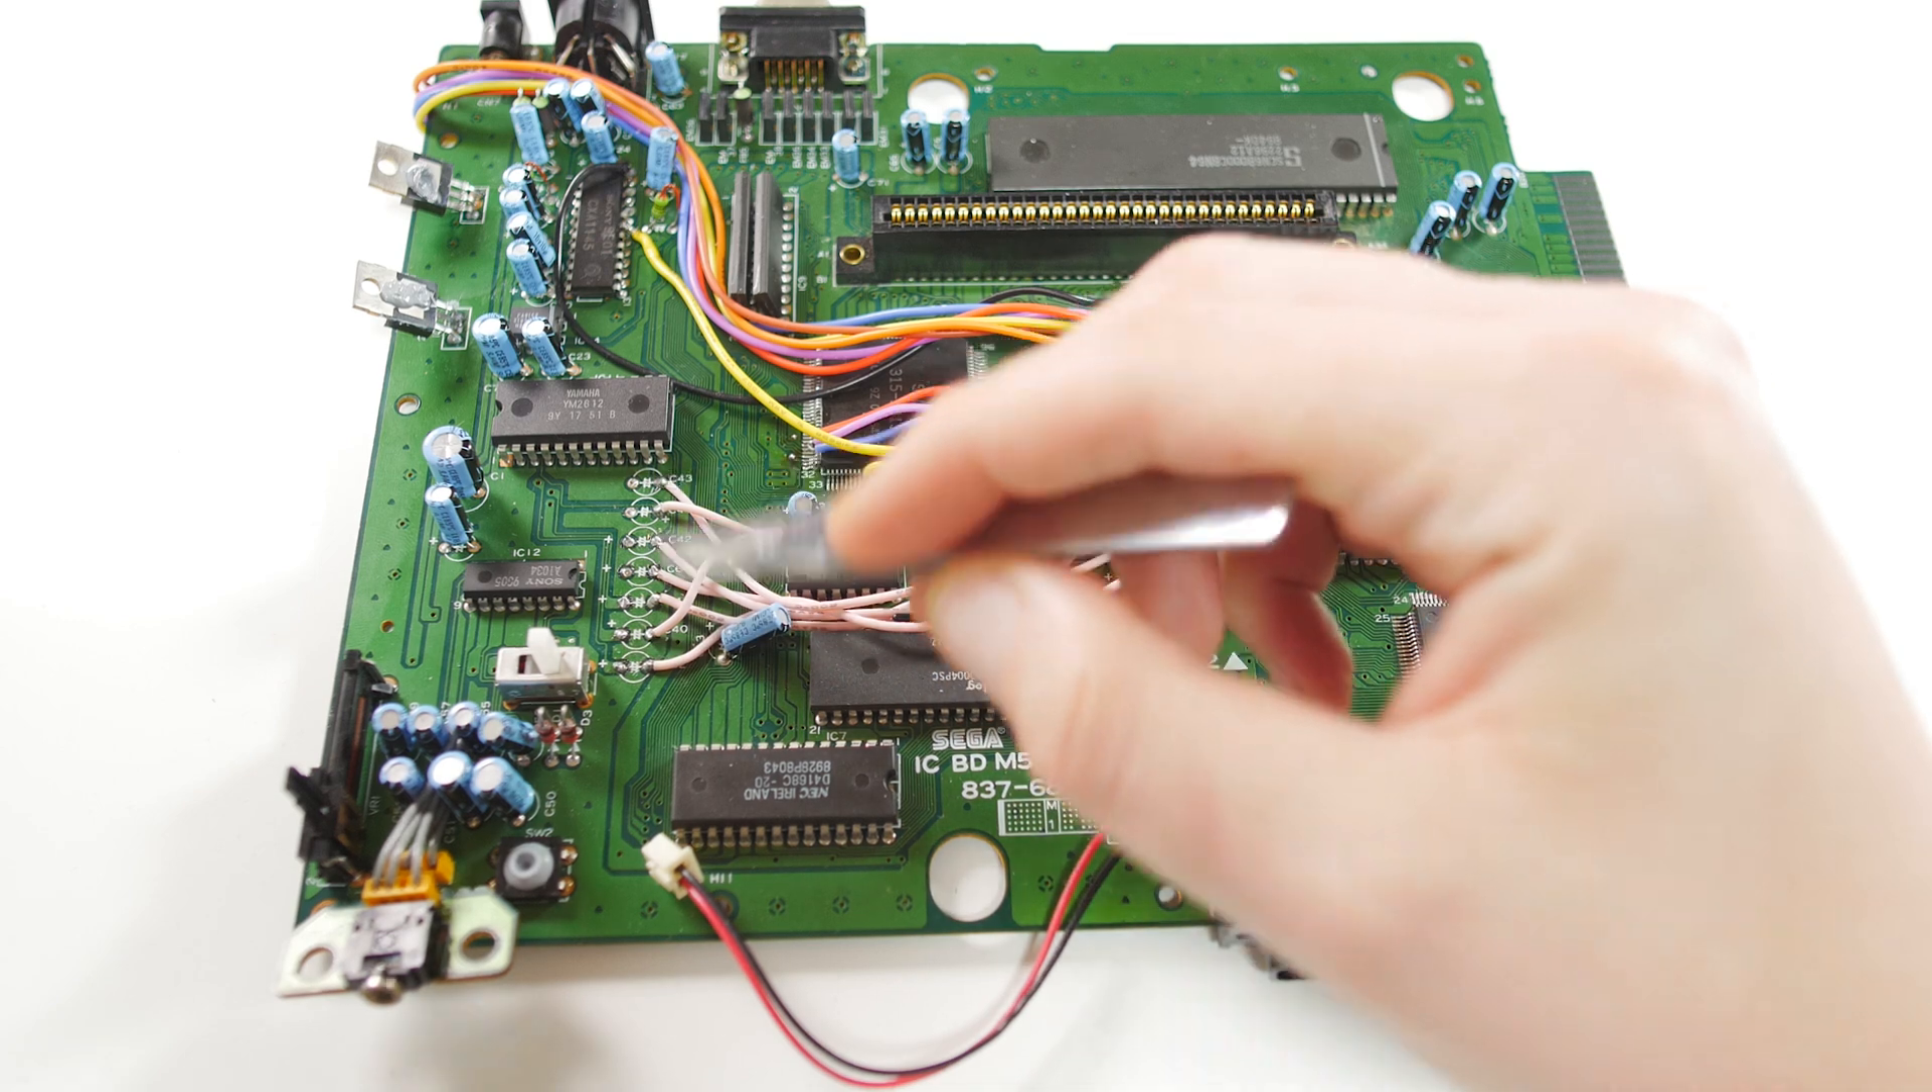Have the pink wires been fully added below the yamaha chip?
Yes.